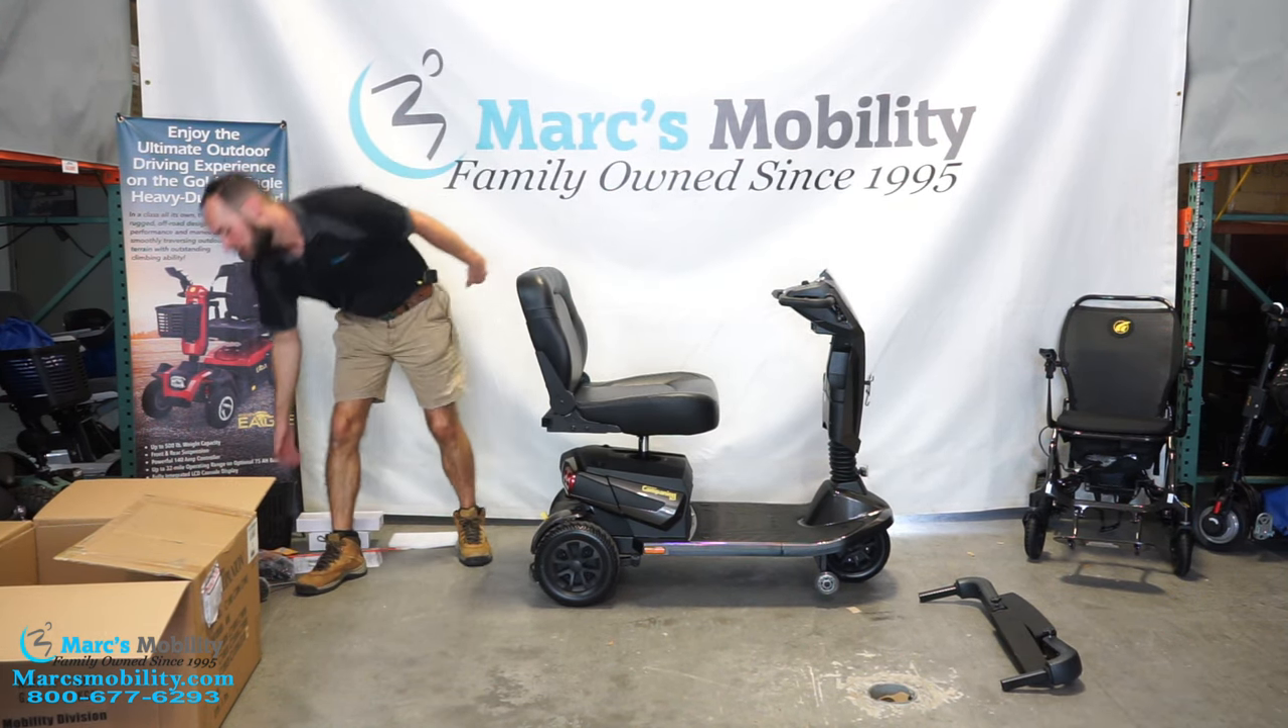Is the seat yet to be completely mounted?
No.